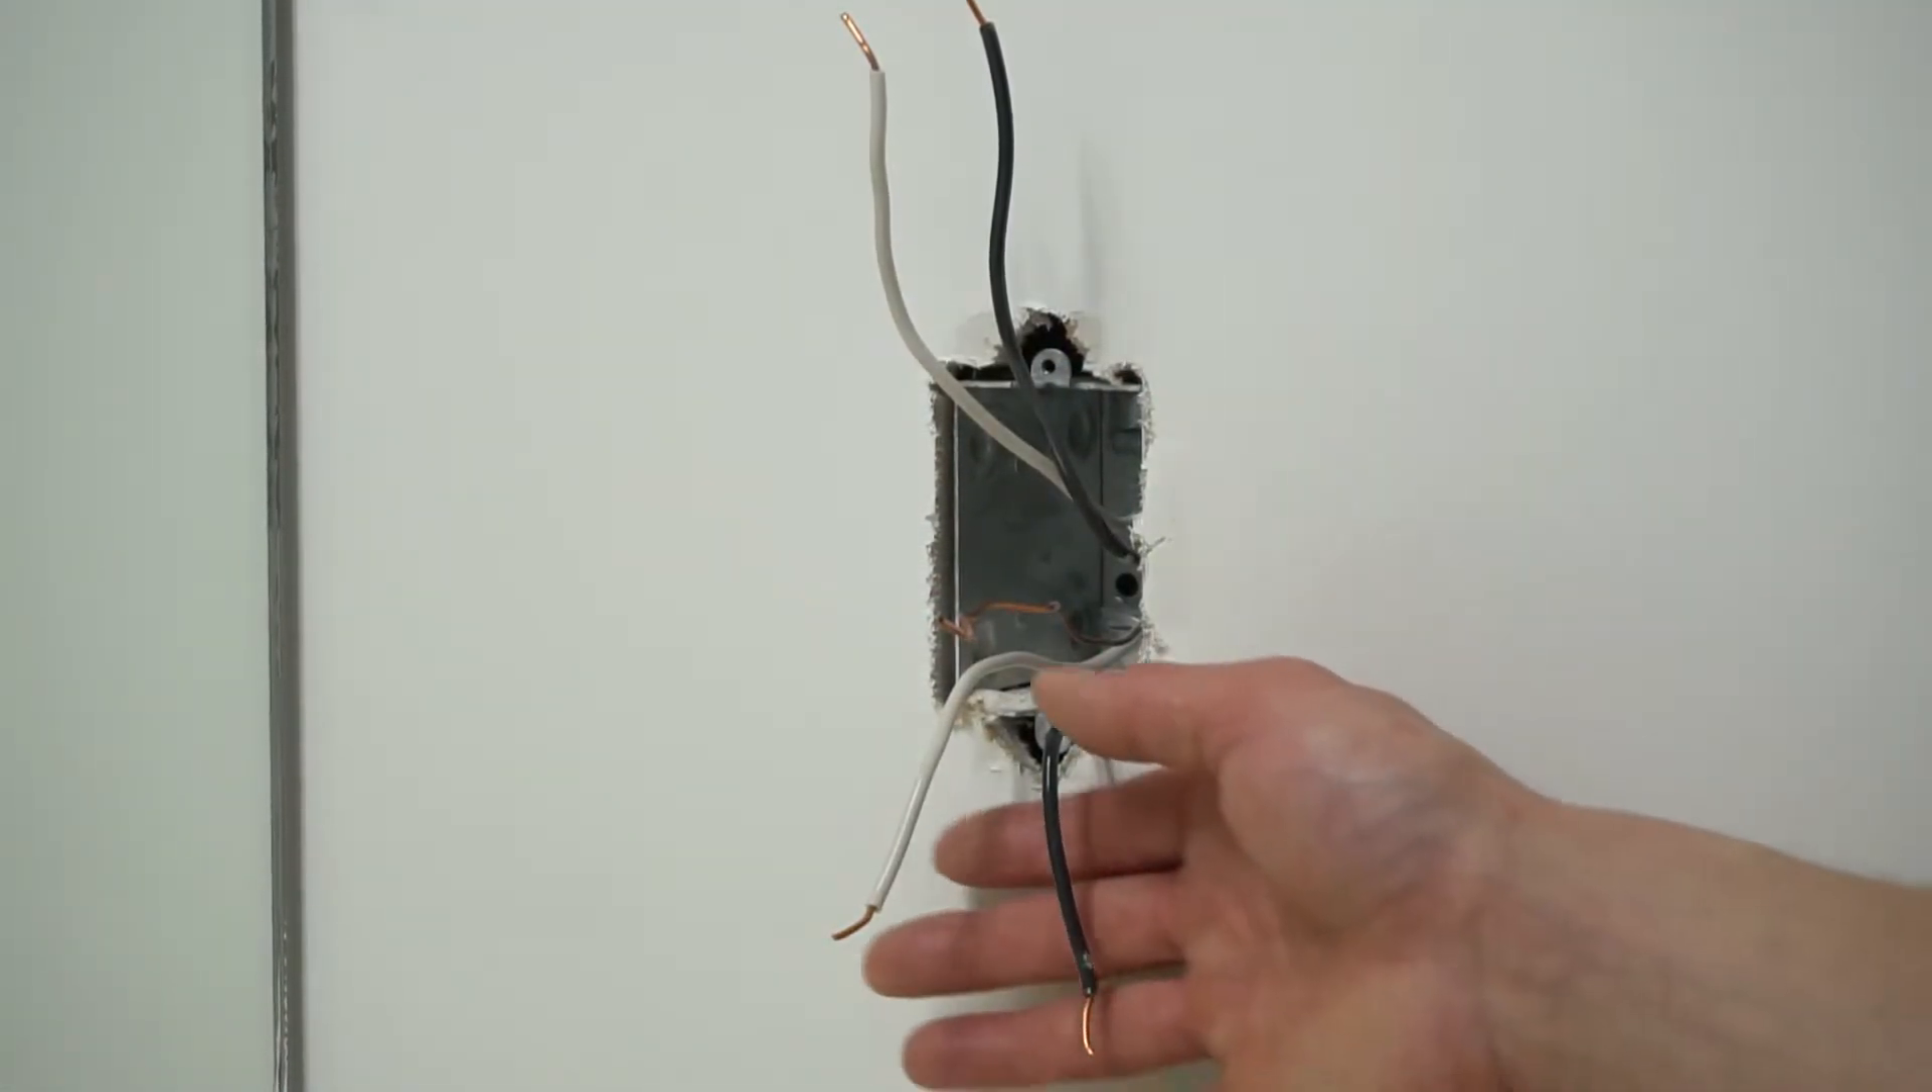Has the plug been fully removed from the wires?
Yes.